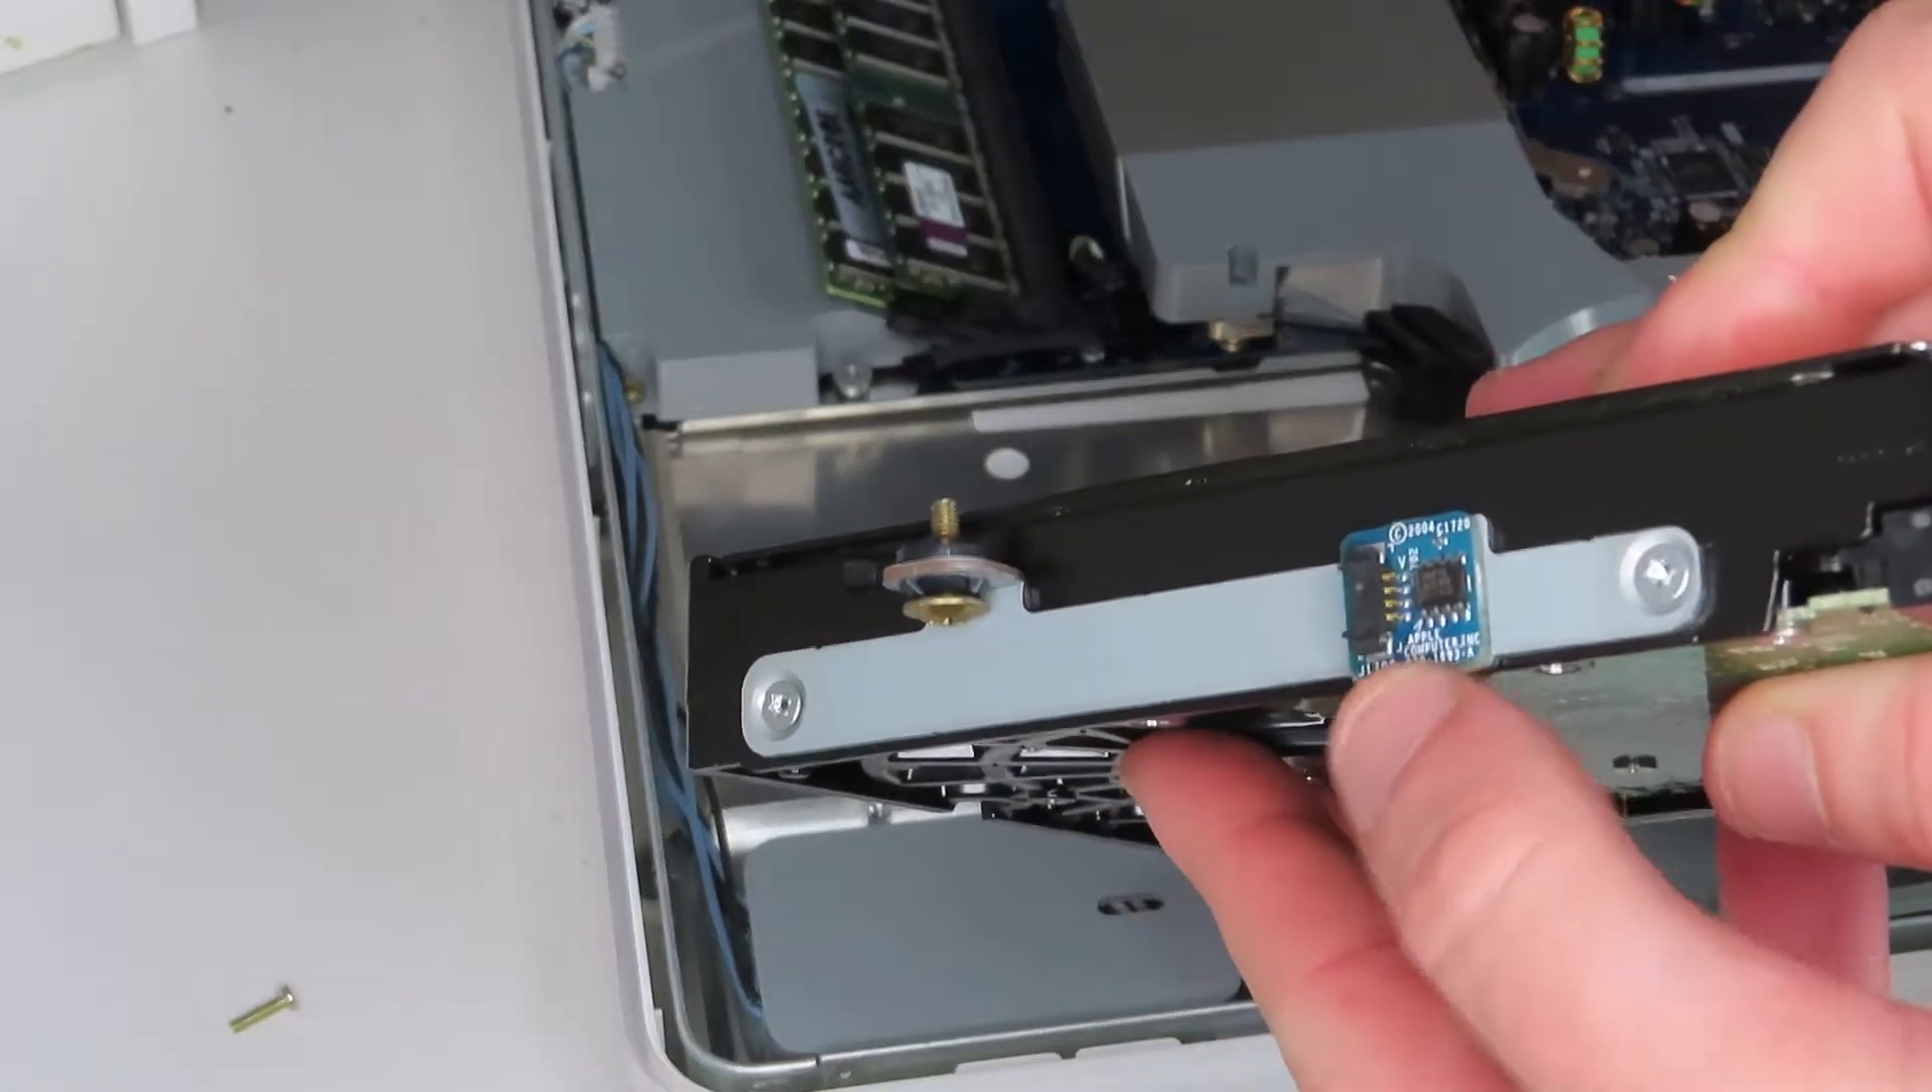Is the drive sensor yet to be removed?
Yes.